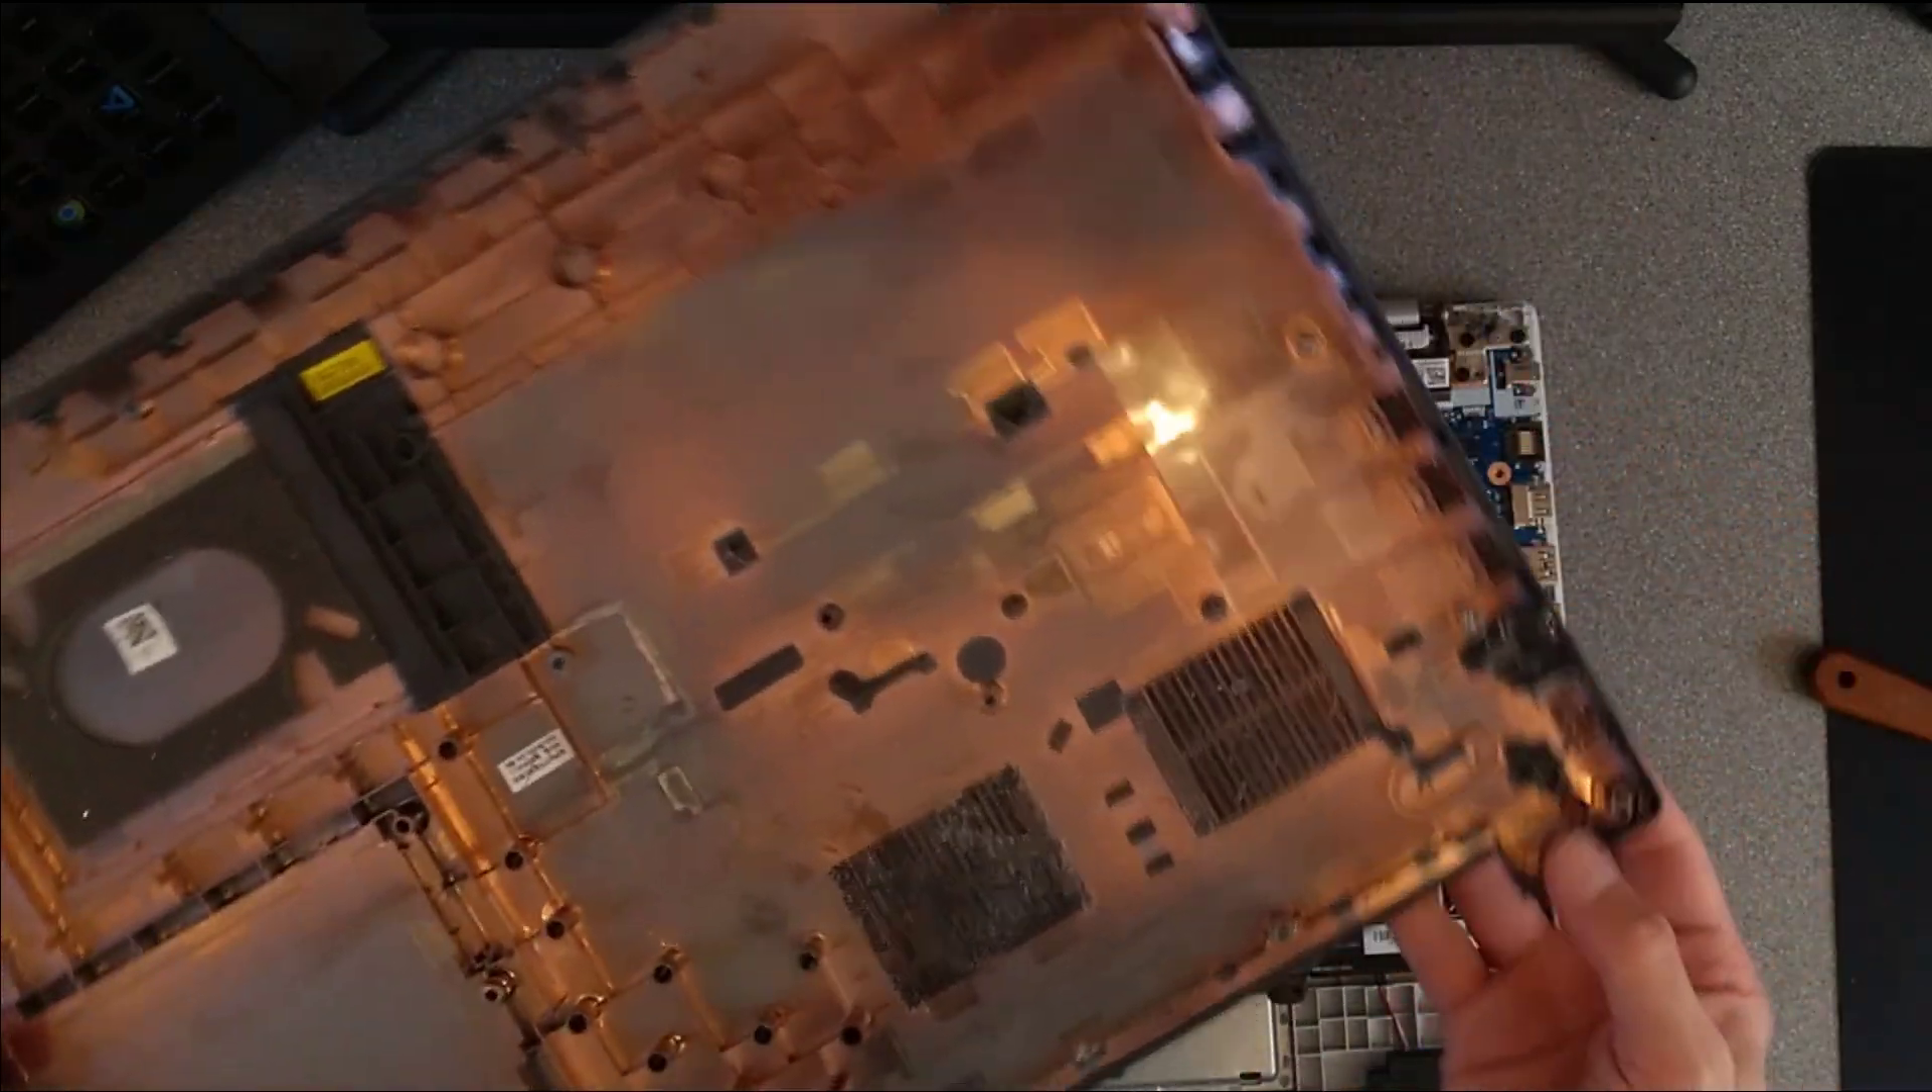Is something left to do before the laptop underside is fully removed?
No.